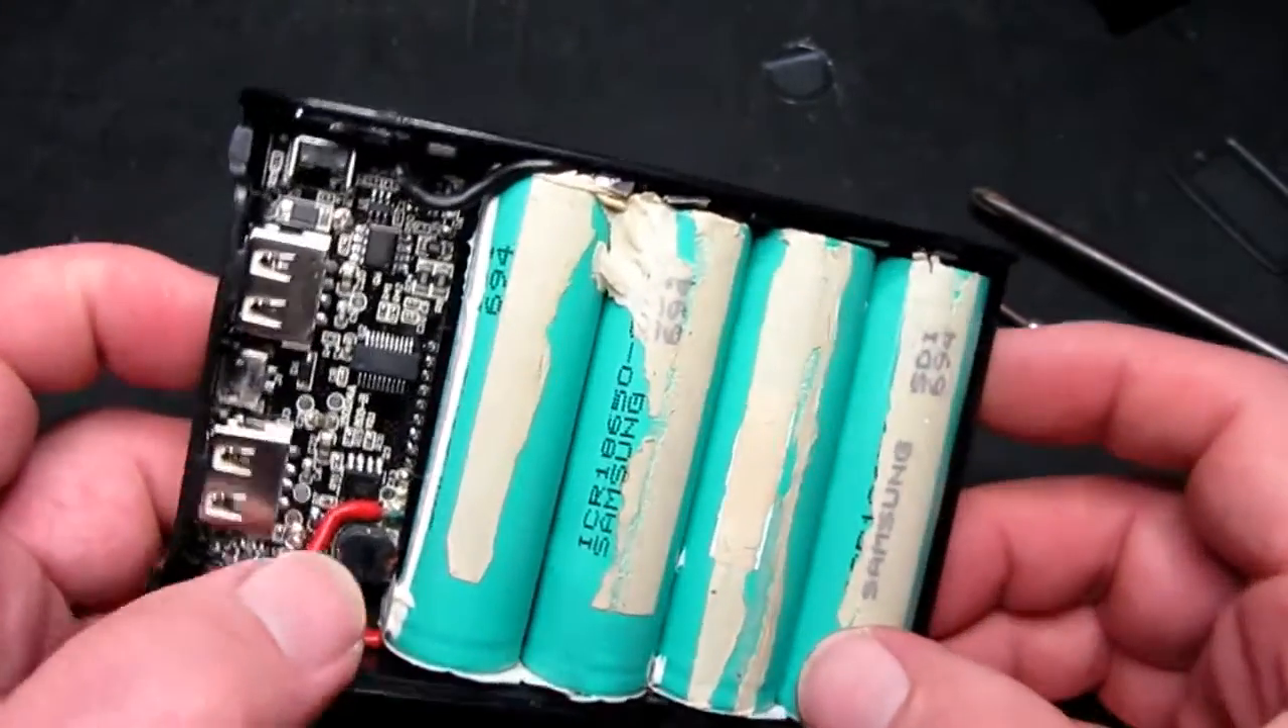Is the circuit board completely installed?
Yes.